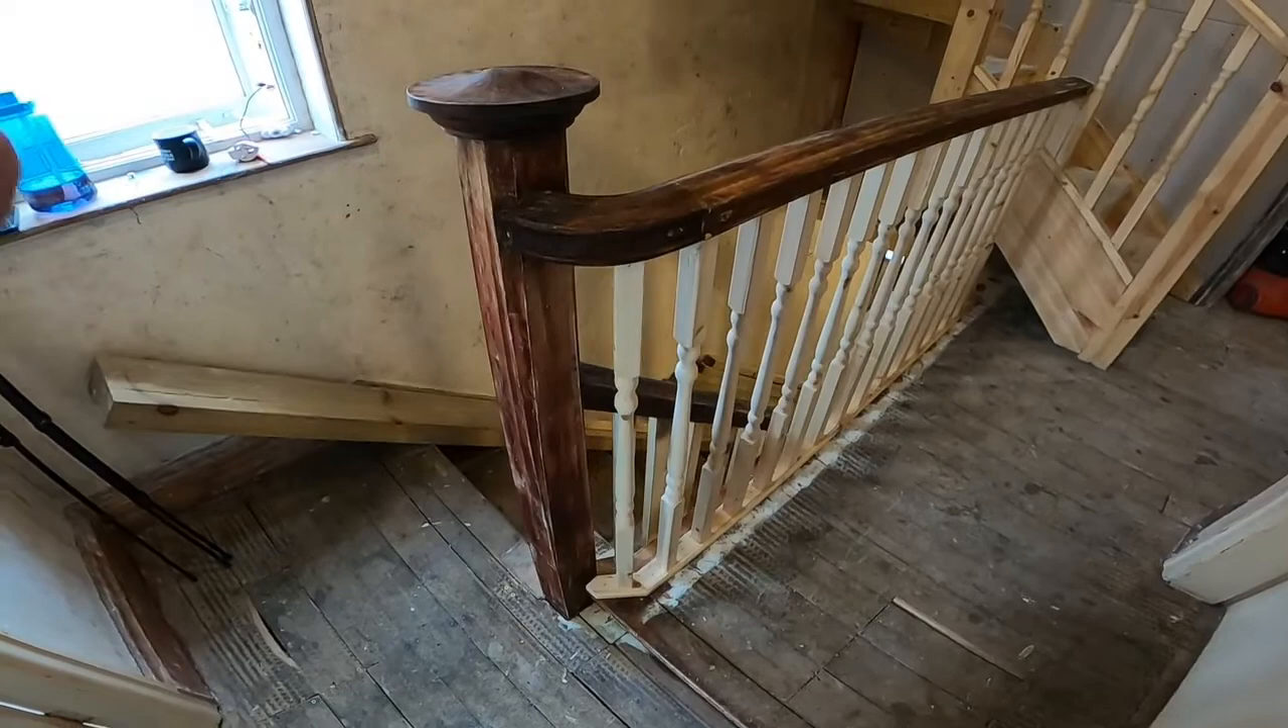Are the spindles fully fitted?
Yes.